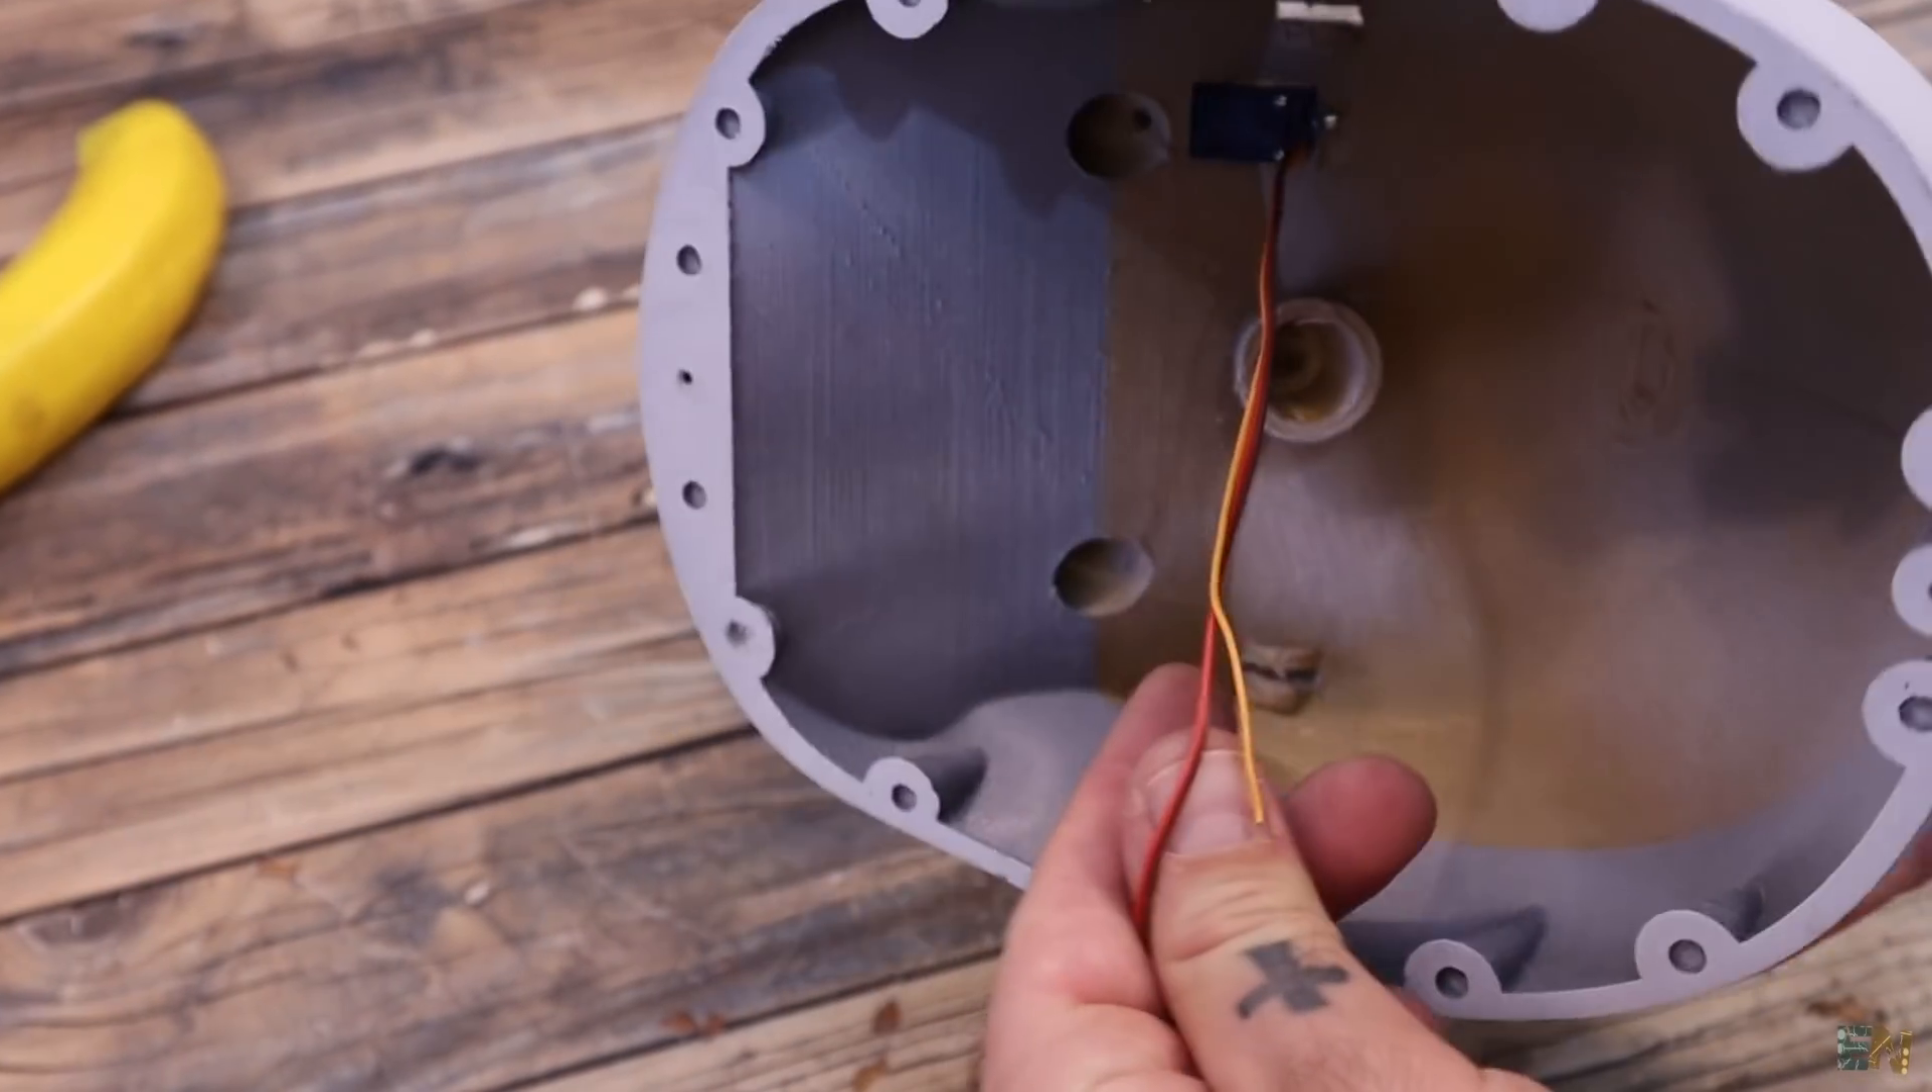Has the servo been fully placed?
Yes.